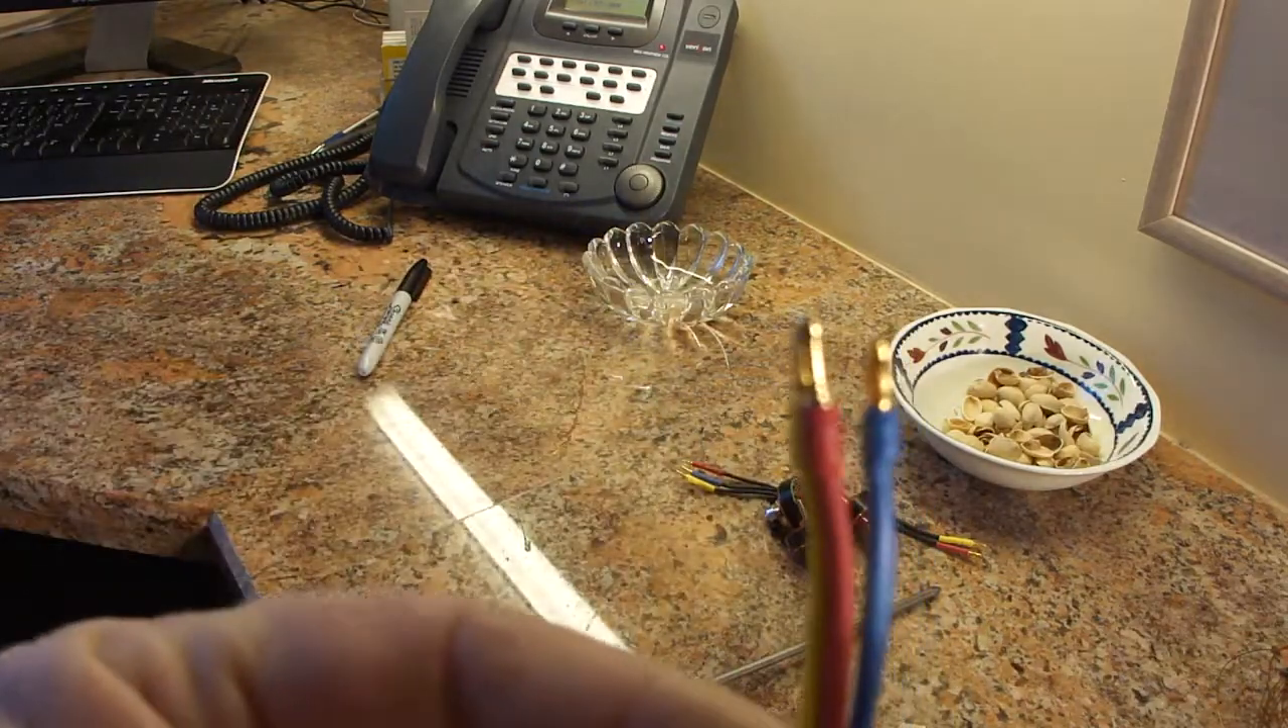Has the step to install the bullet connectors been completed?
Yes.